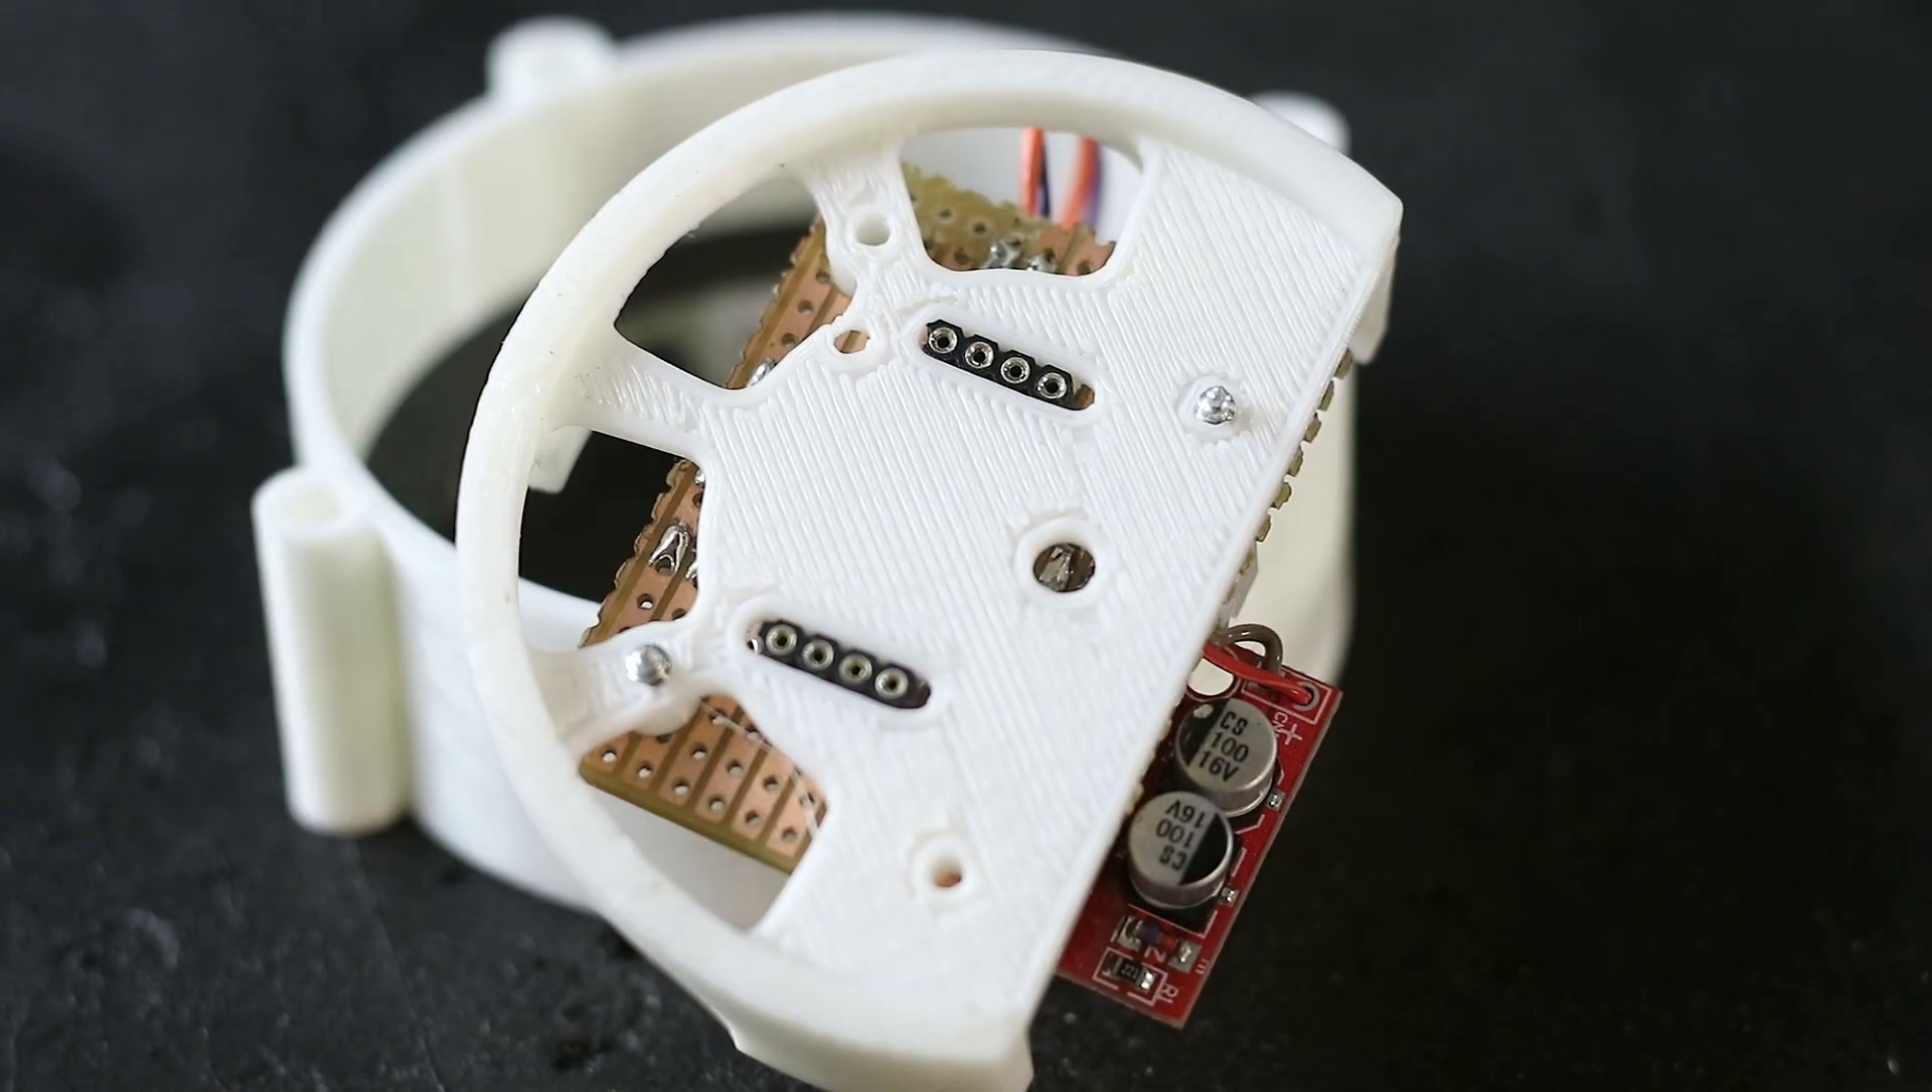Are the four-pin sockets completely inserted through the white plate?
Yes.